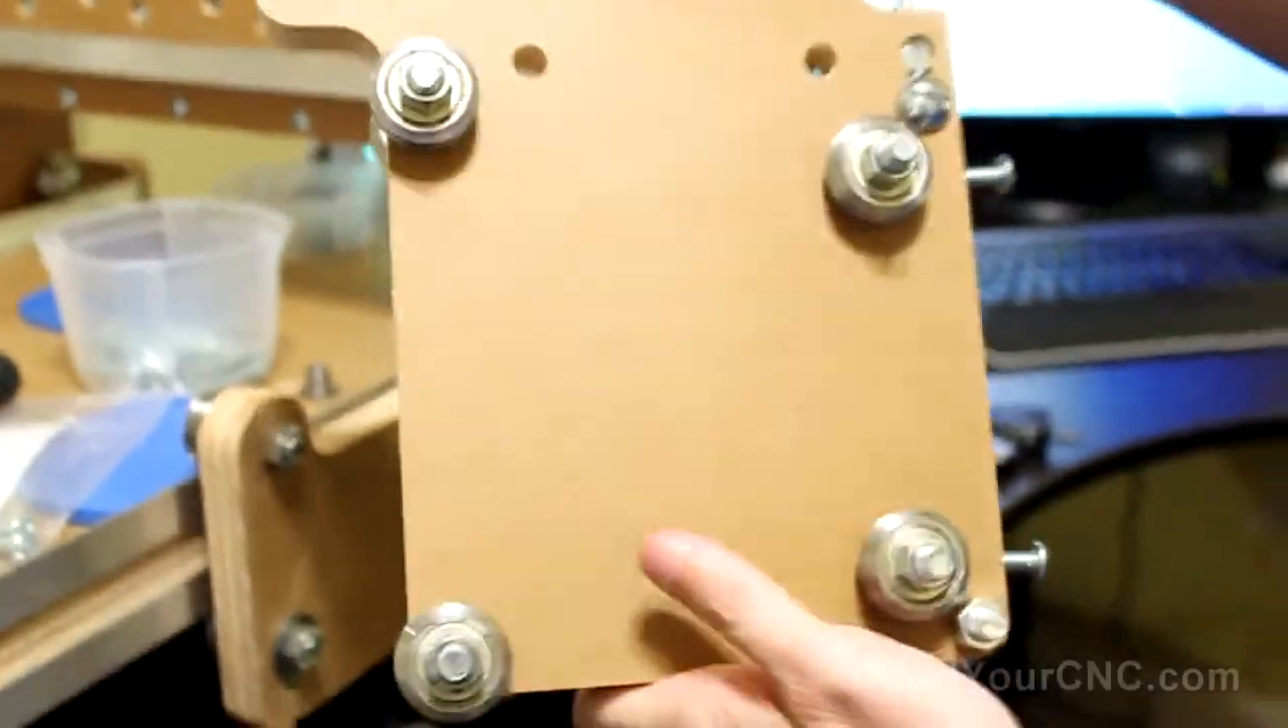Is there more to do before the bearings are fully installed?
No.